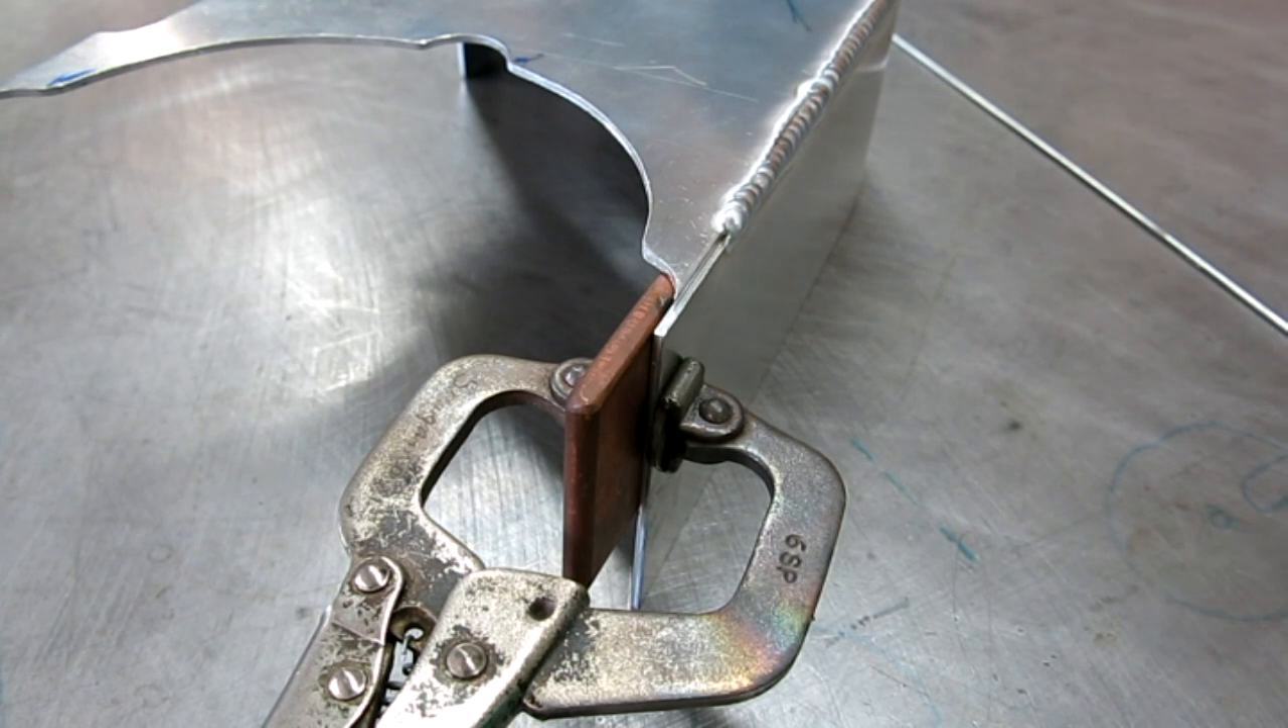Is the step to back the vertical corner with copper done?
Yes.